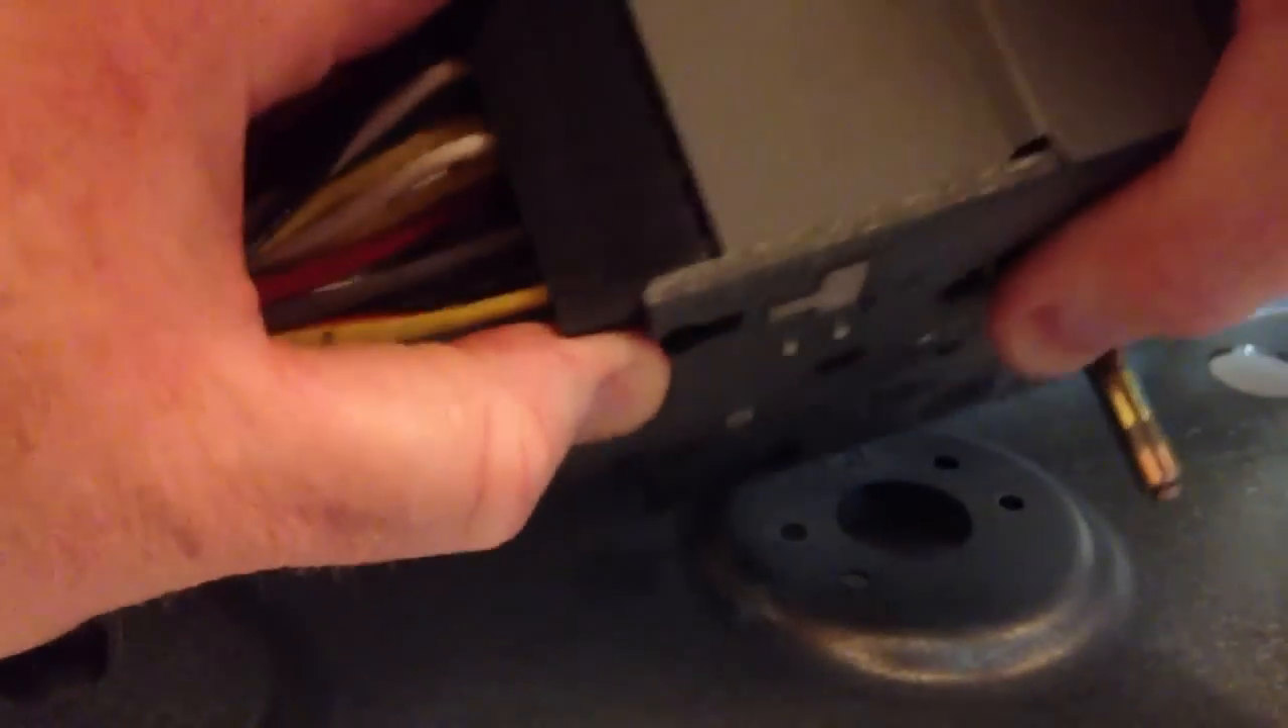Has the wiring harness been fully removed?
No.